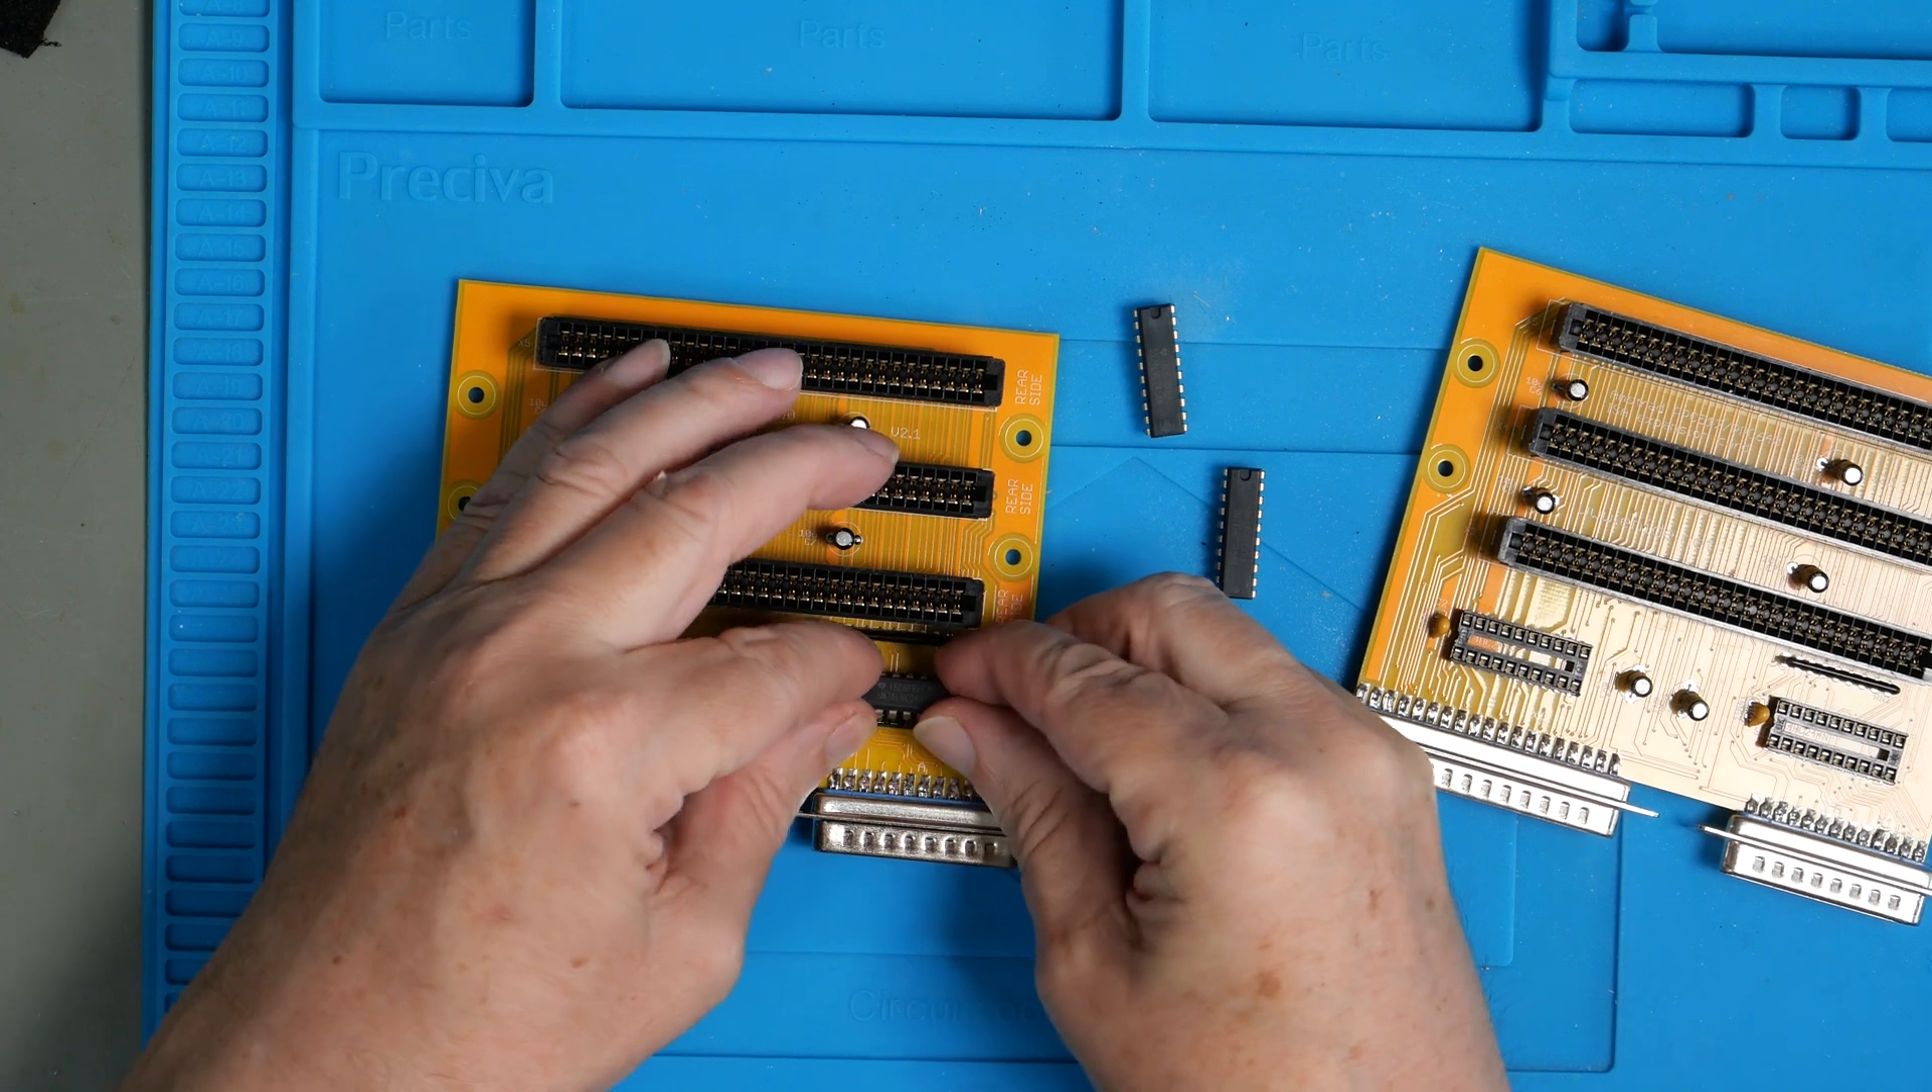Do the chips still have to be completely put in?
Yes.